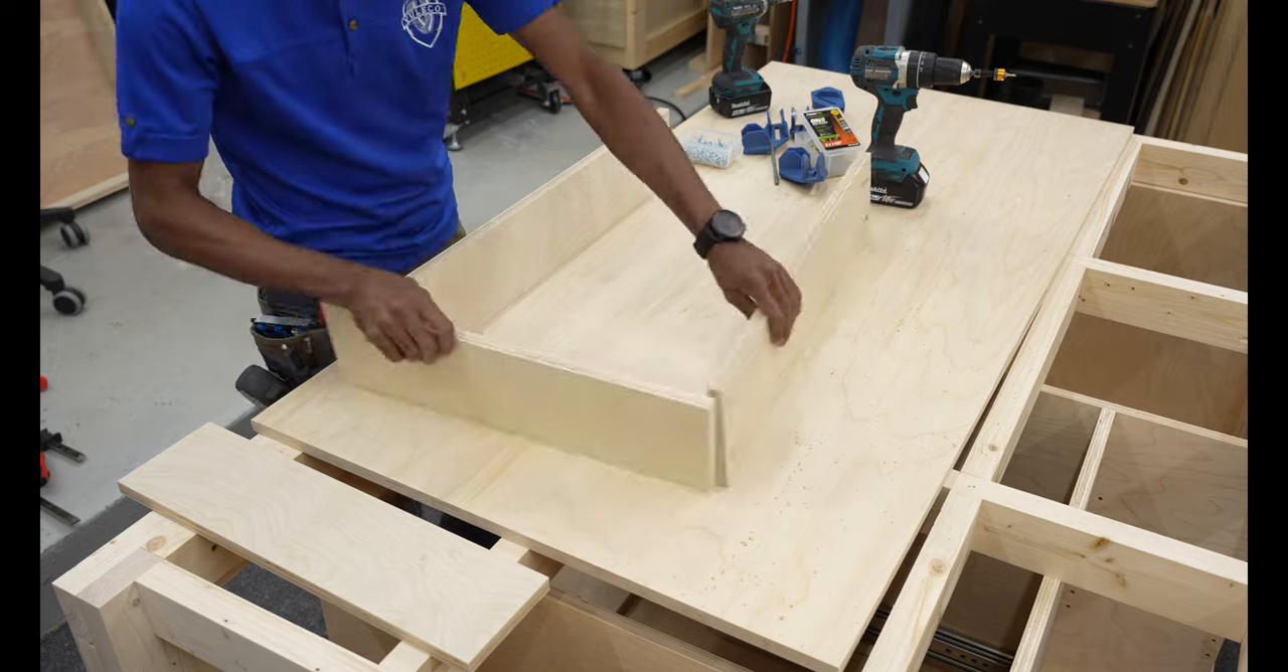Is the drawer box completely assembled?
No.